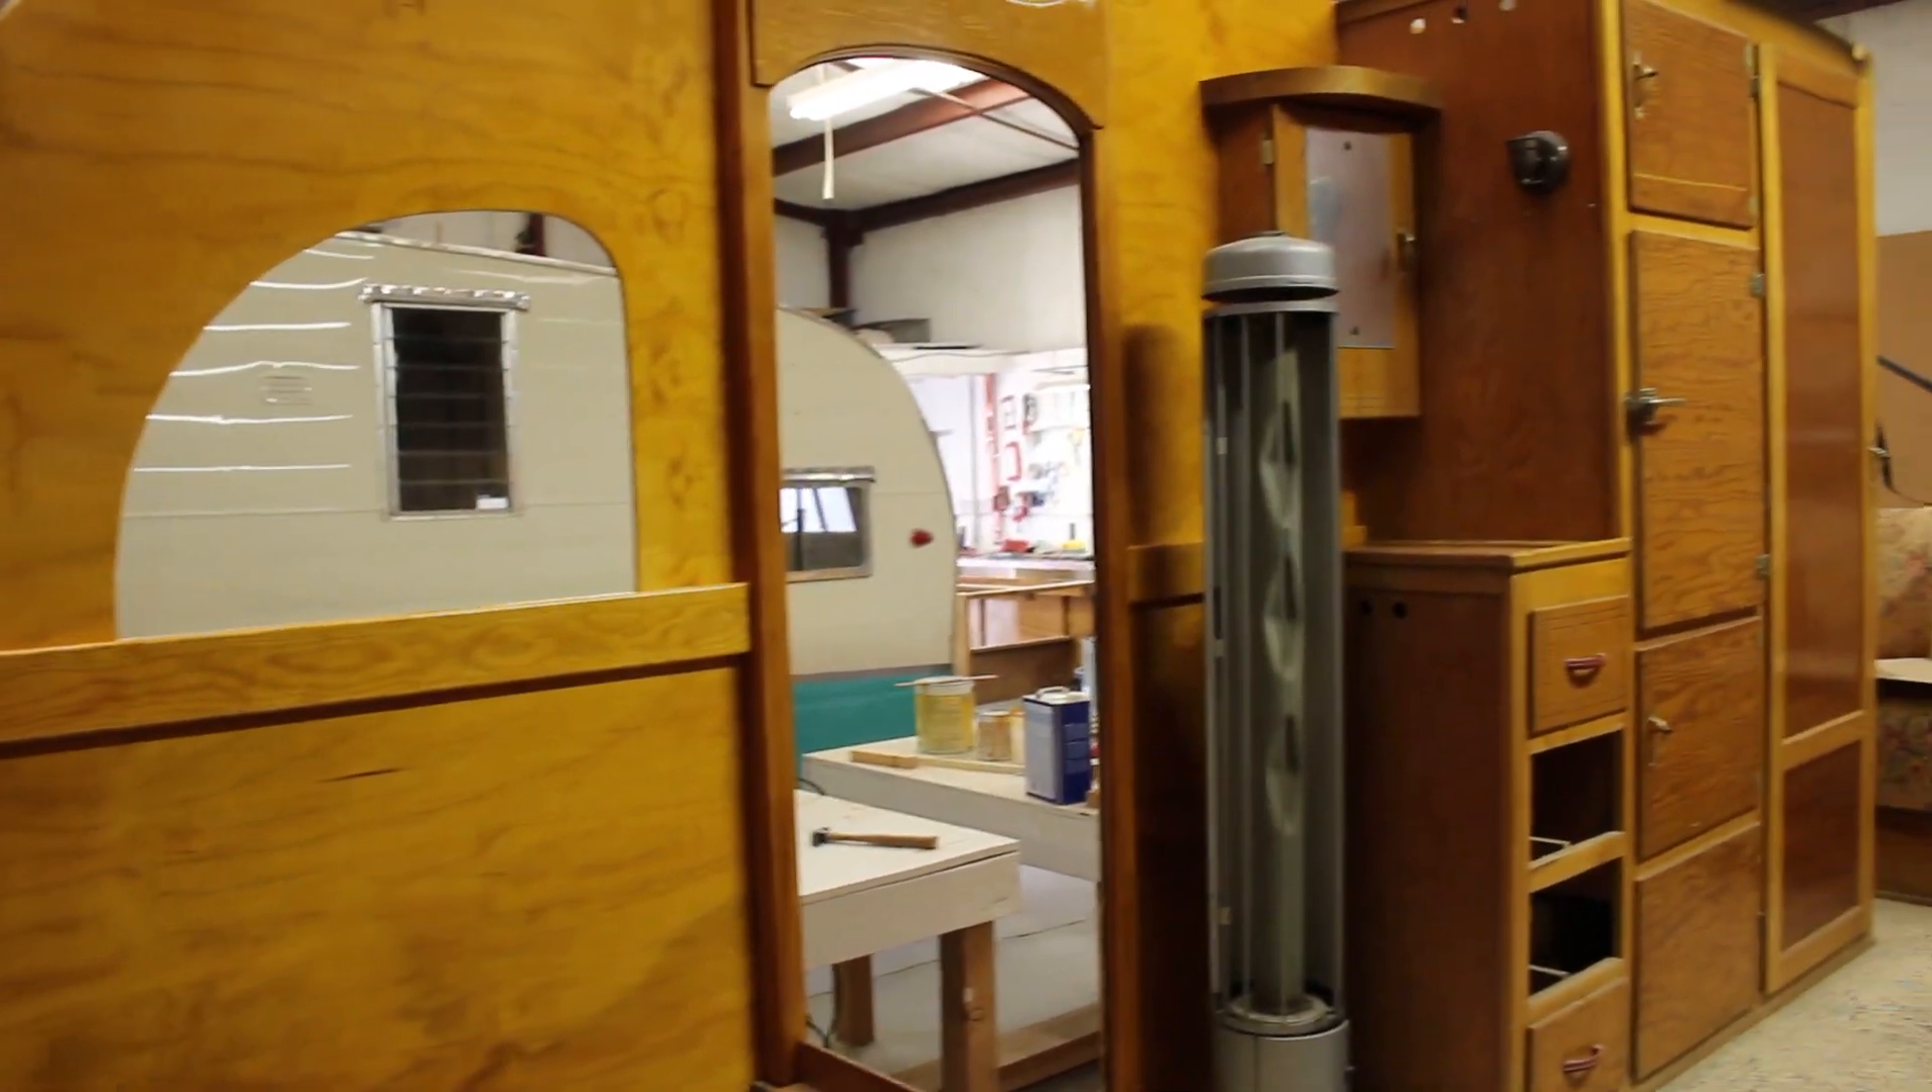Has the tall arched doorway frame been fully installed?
Yes.